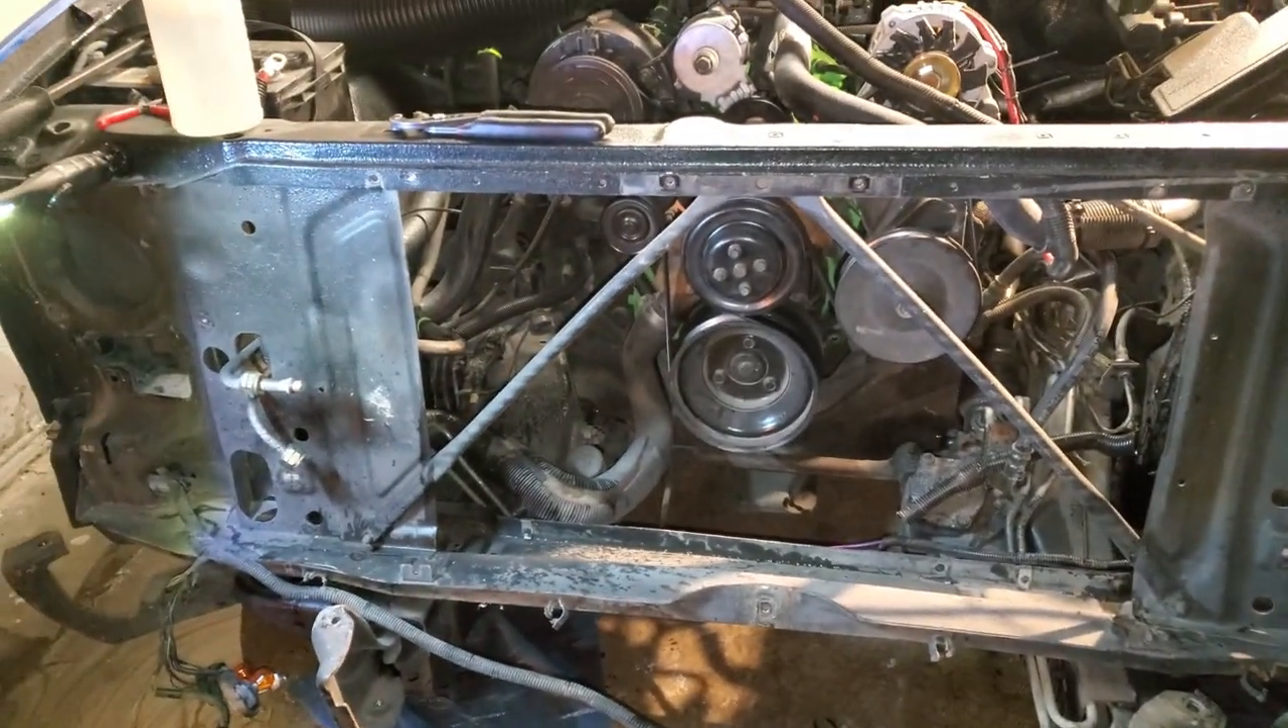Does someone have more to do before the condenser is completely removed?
No.